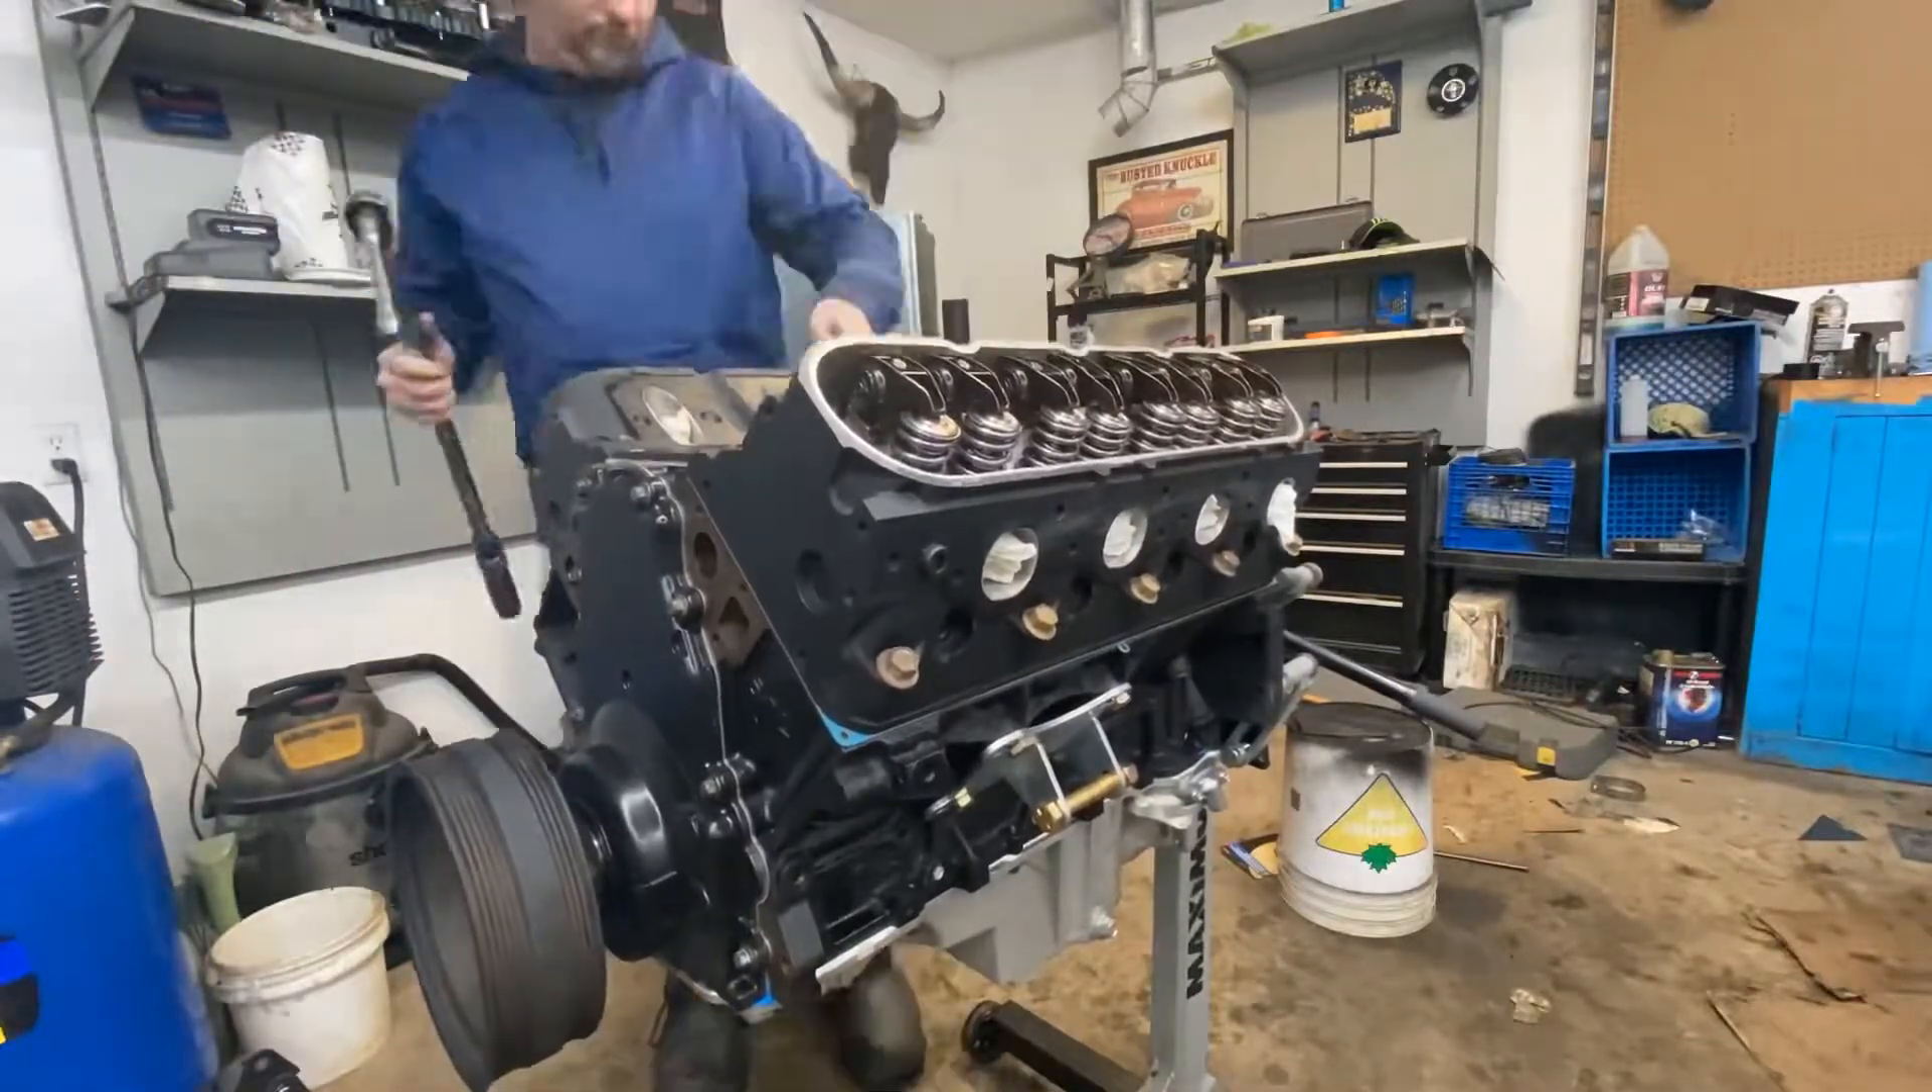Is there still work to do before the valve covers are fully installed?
Yes.